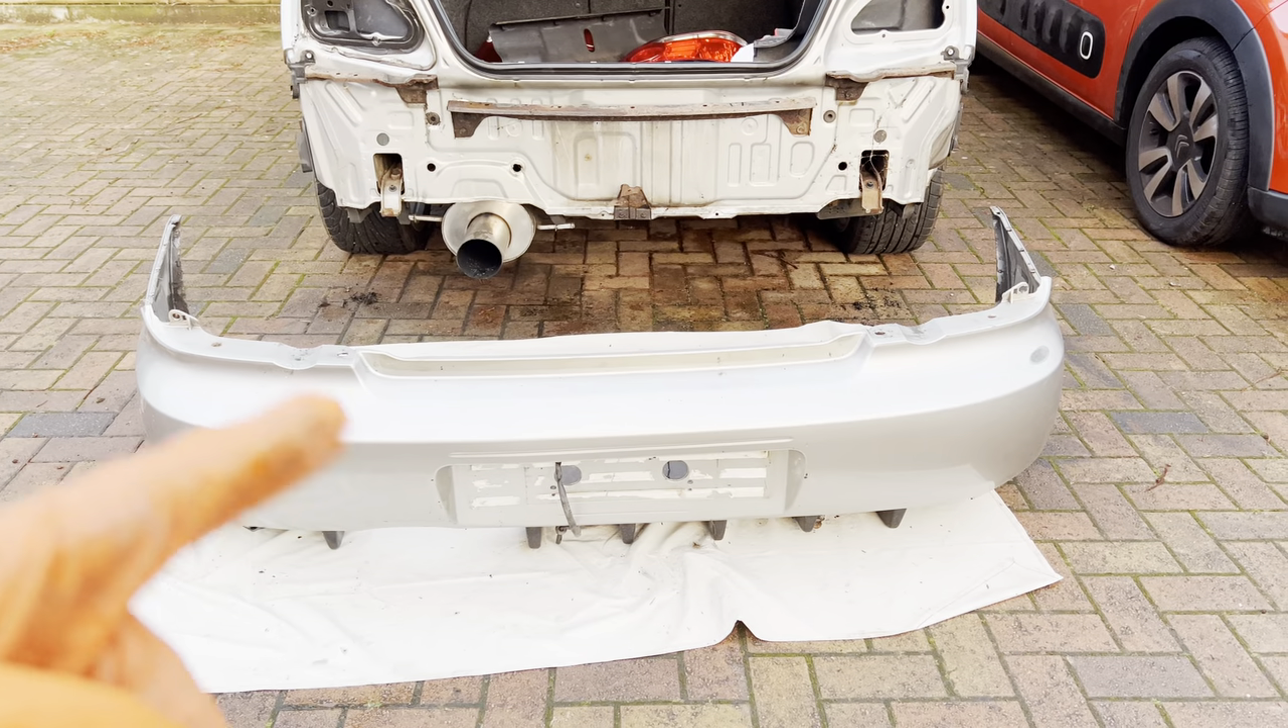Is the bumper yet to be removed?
No.